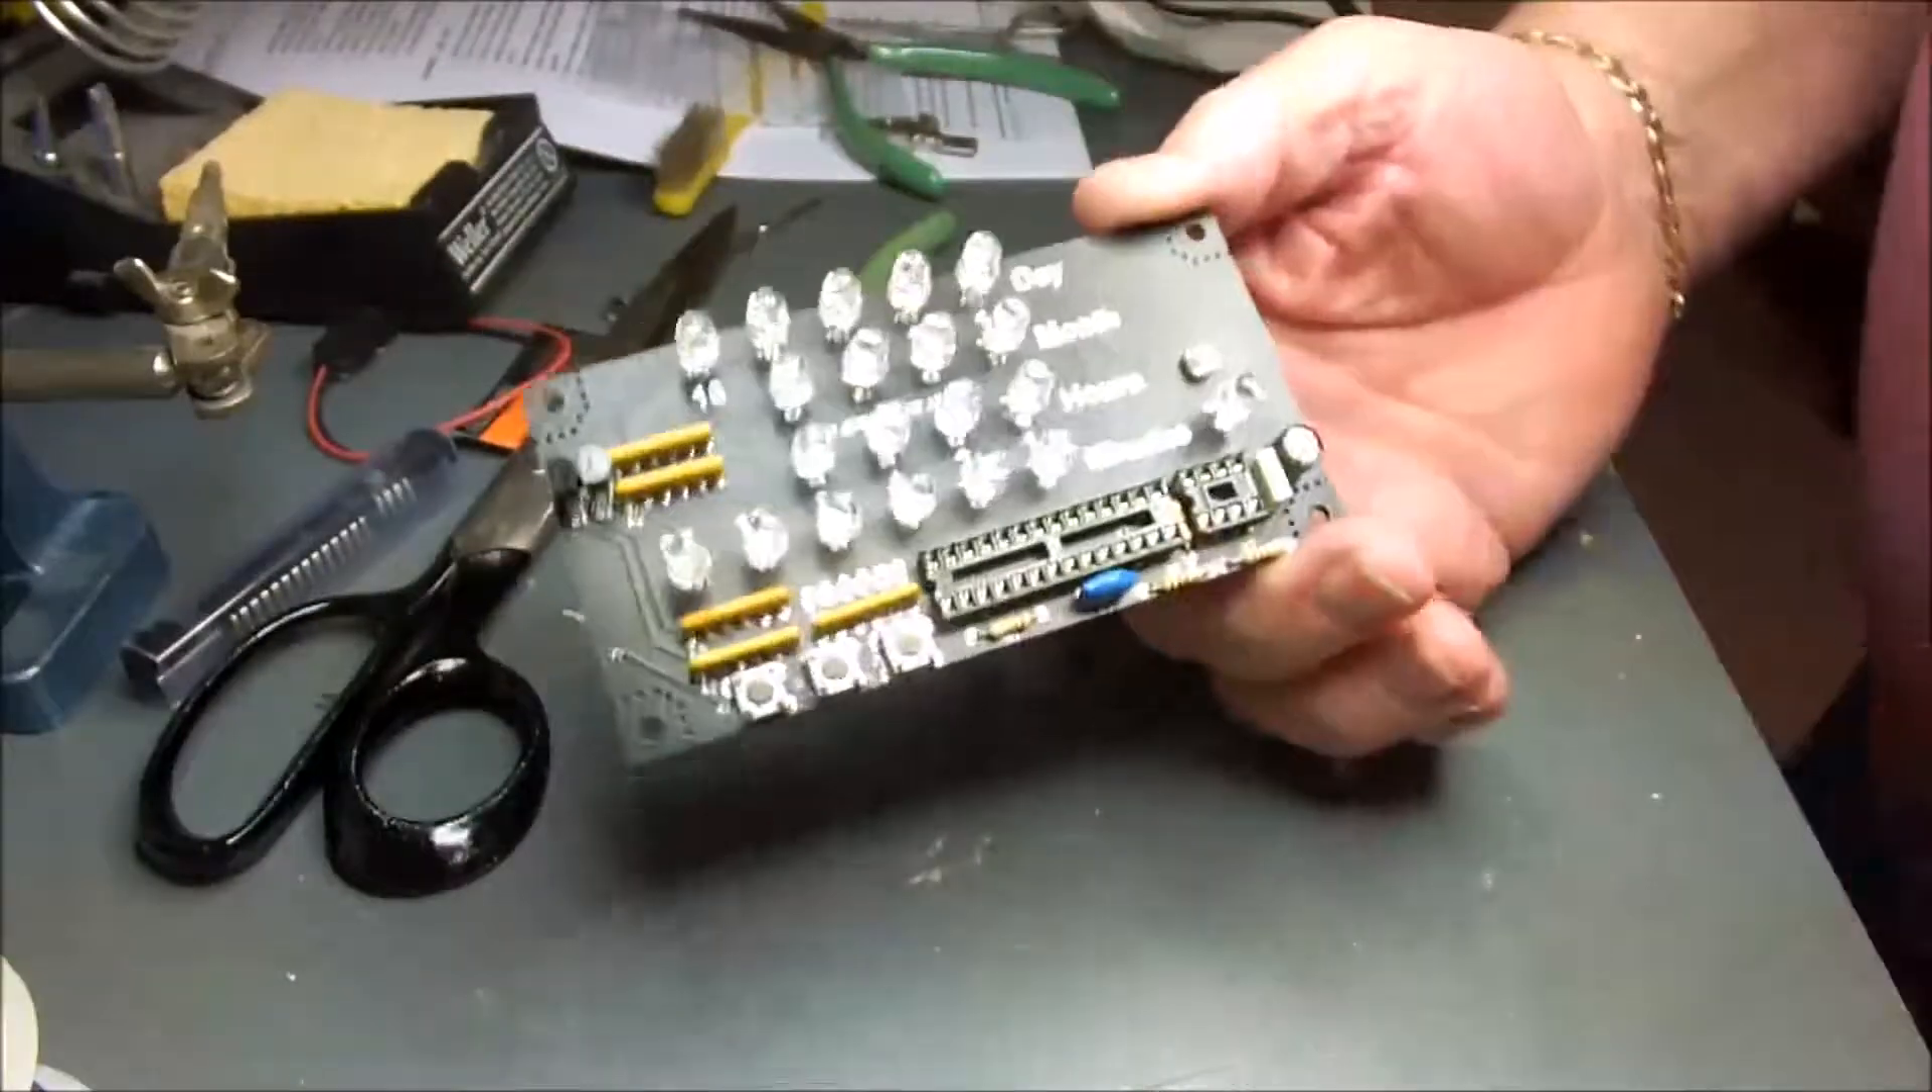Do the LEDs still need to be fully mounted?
No.